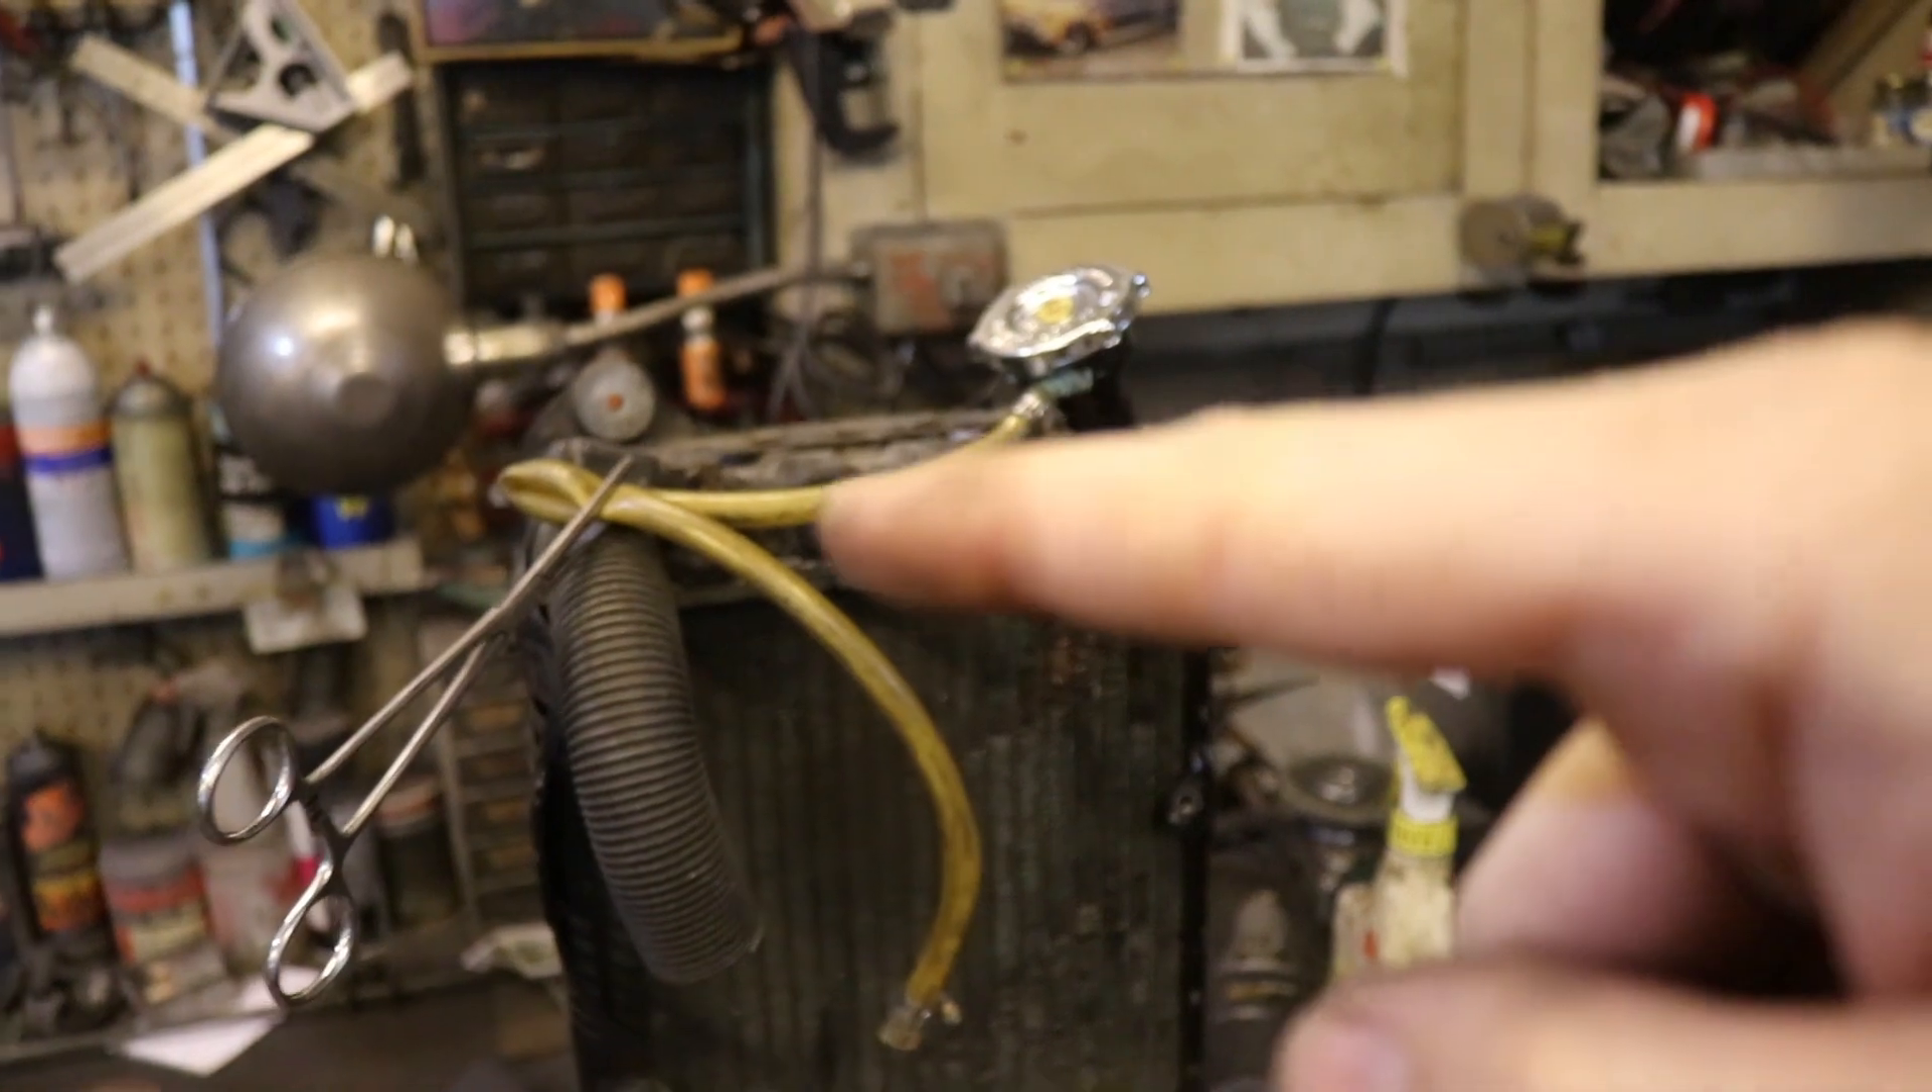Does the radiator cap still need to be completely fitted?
No.